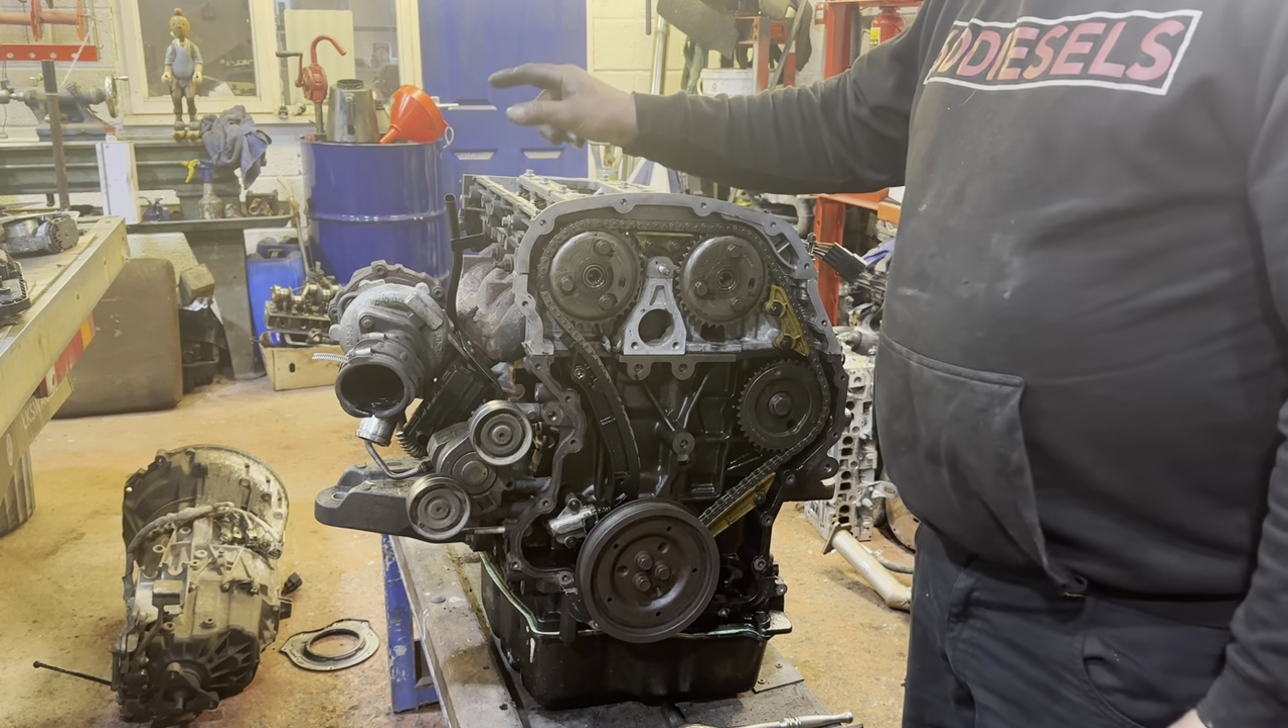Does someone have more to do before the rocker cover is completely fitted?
Yes.